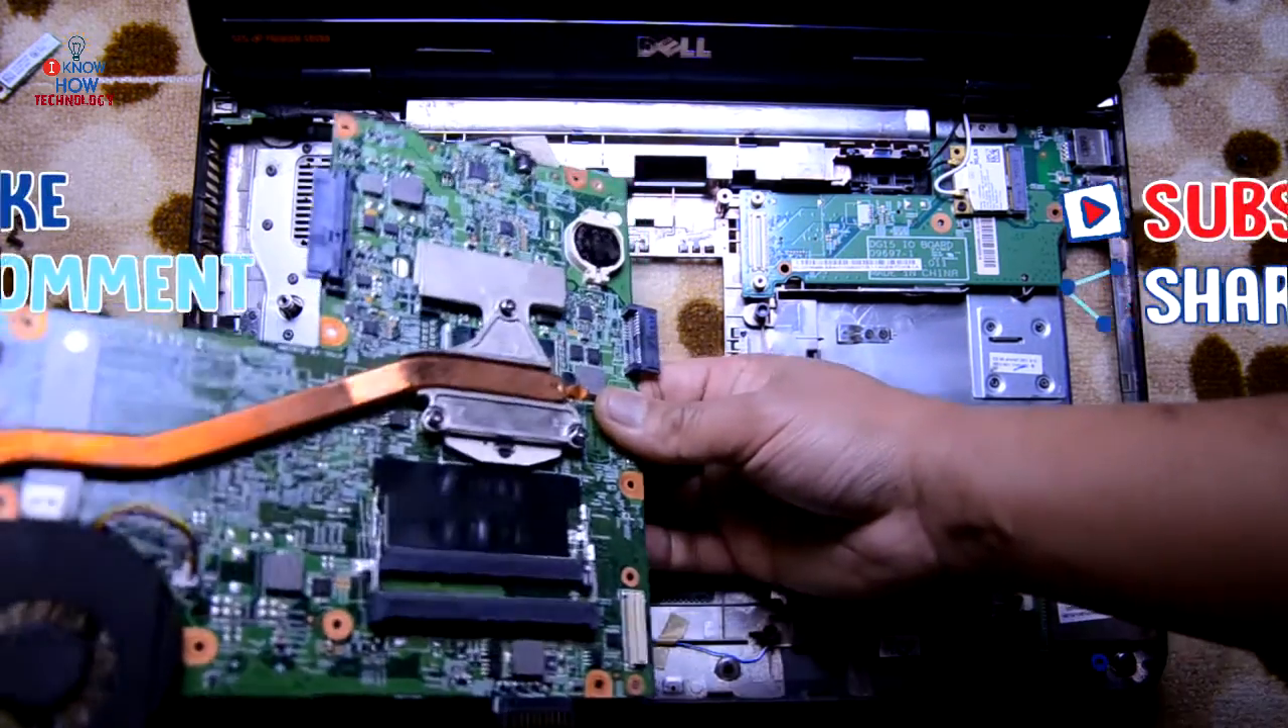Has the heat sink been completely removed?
No.